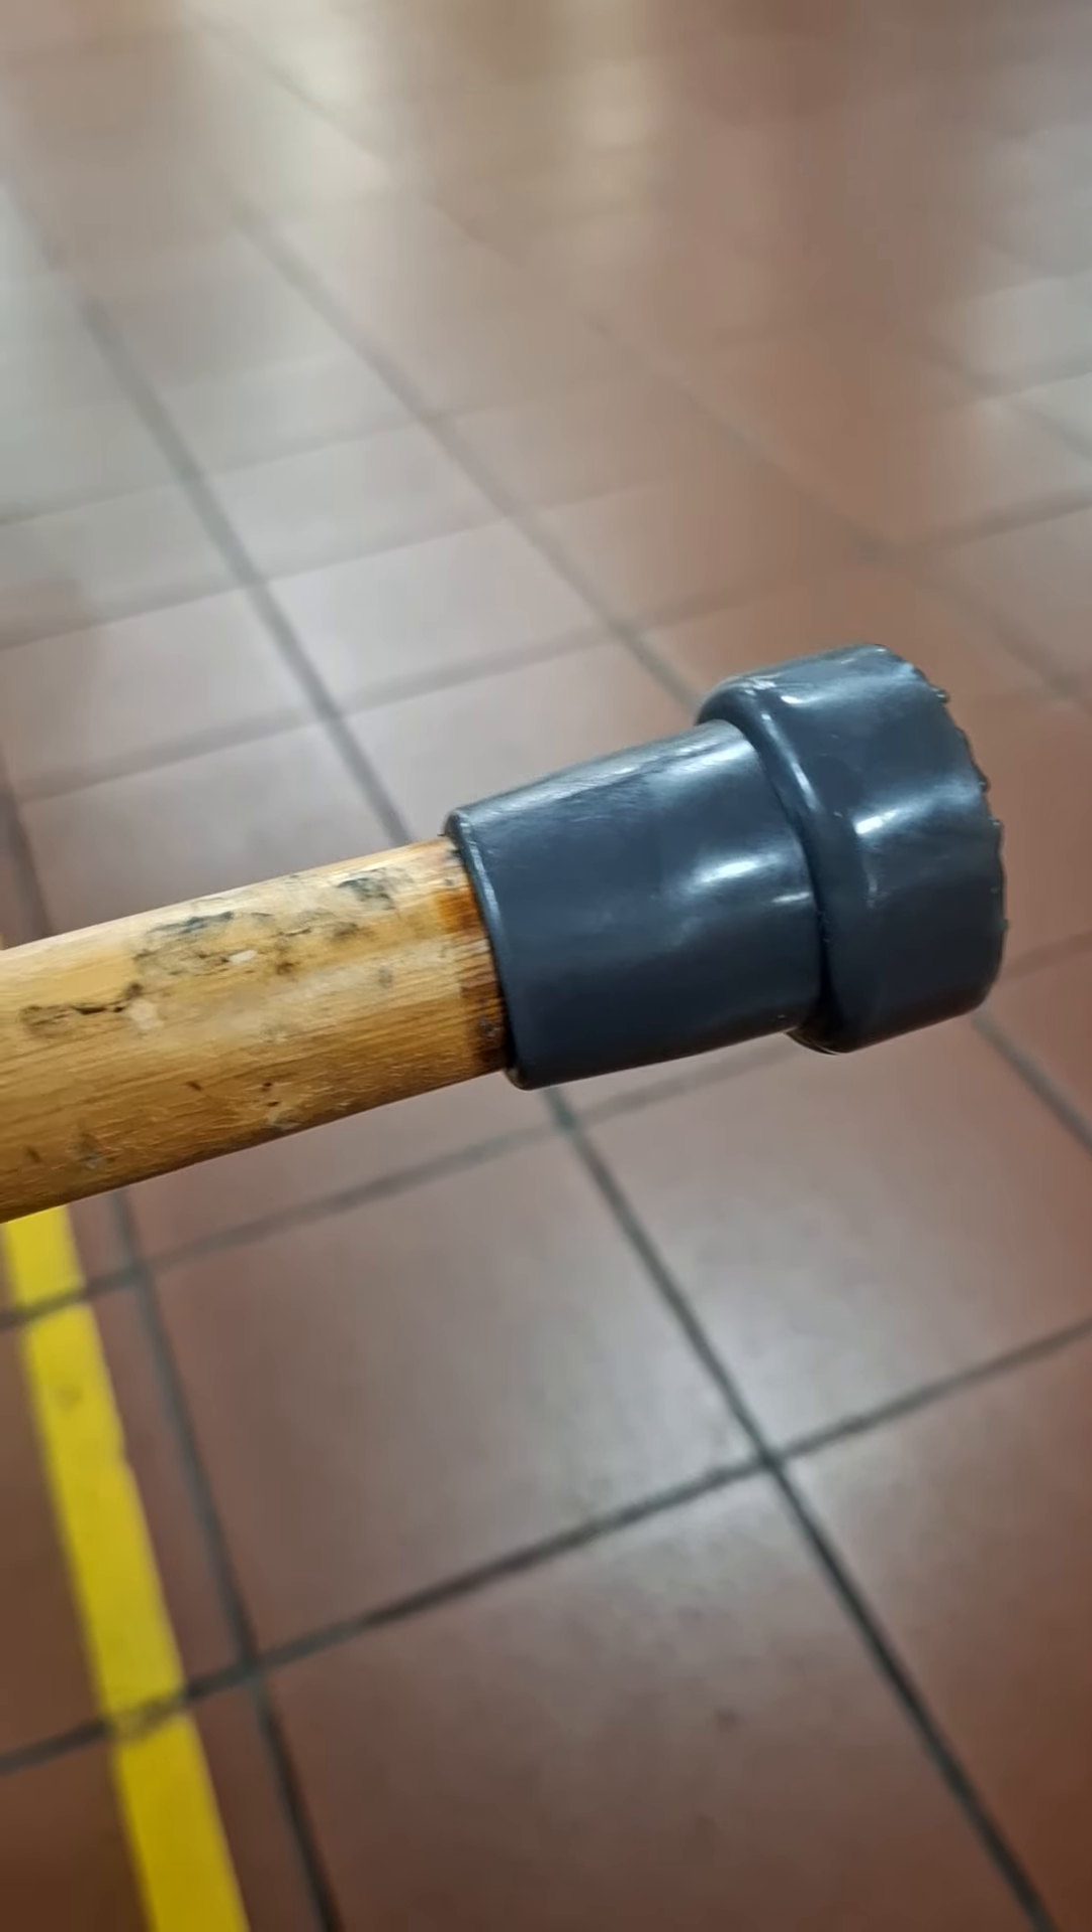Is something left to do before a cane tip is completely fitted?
No.